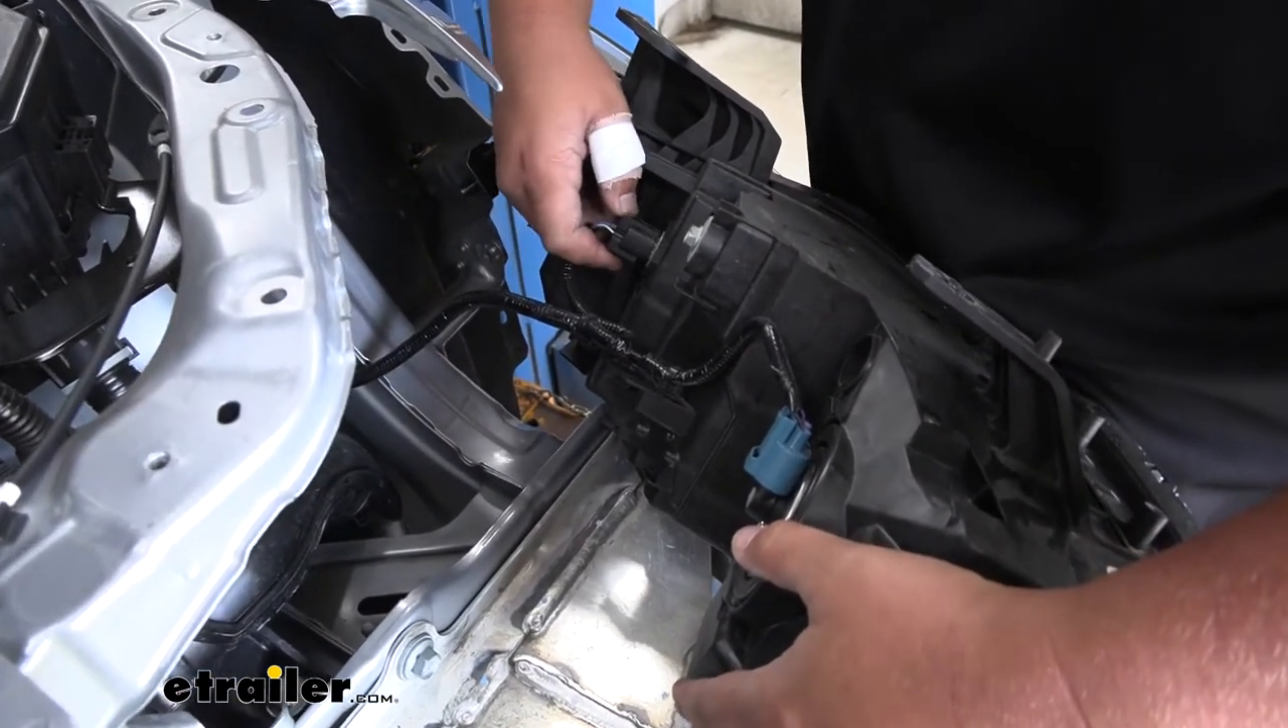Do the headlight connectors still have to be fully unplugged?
Yes.